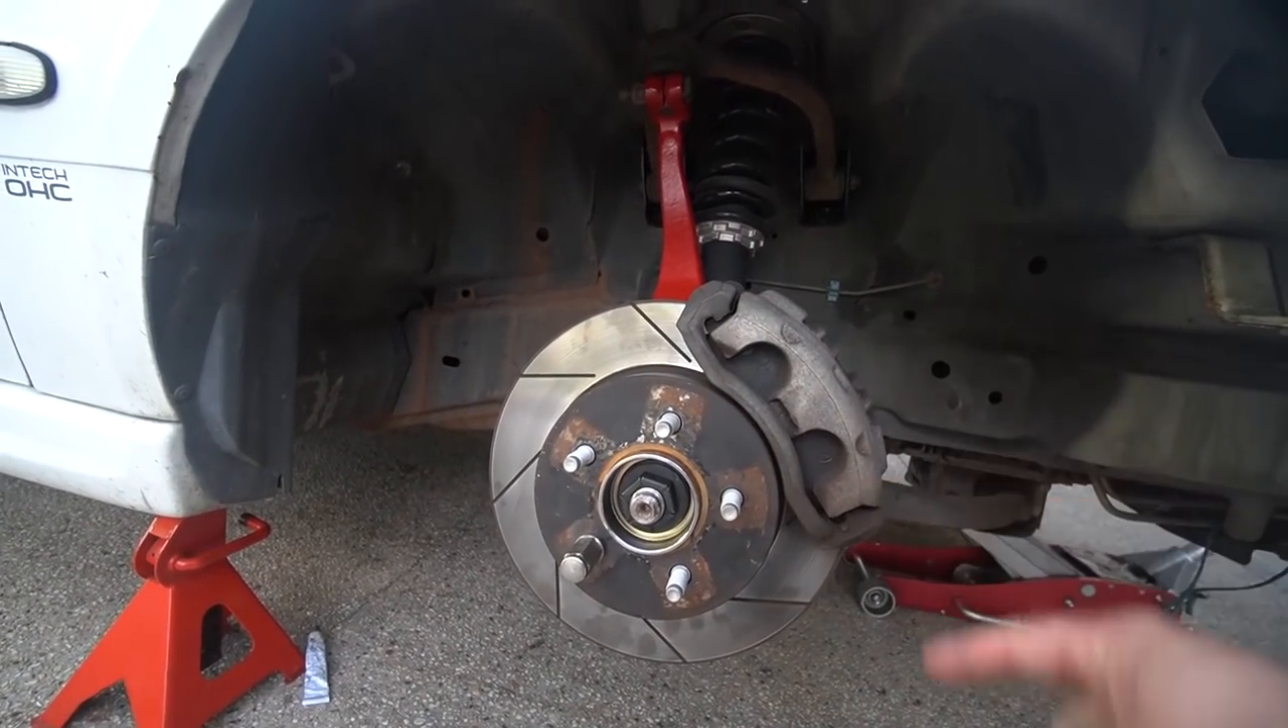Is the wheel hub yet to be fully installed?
No.